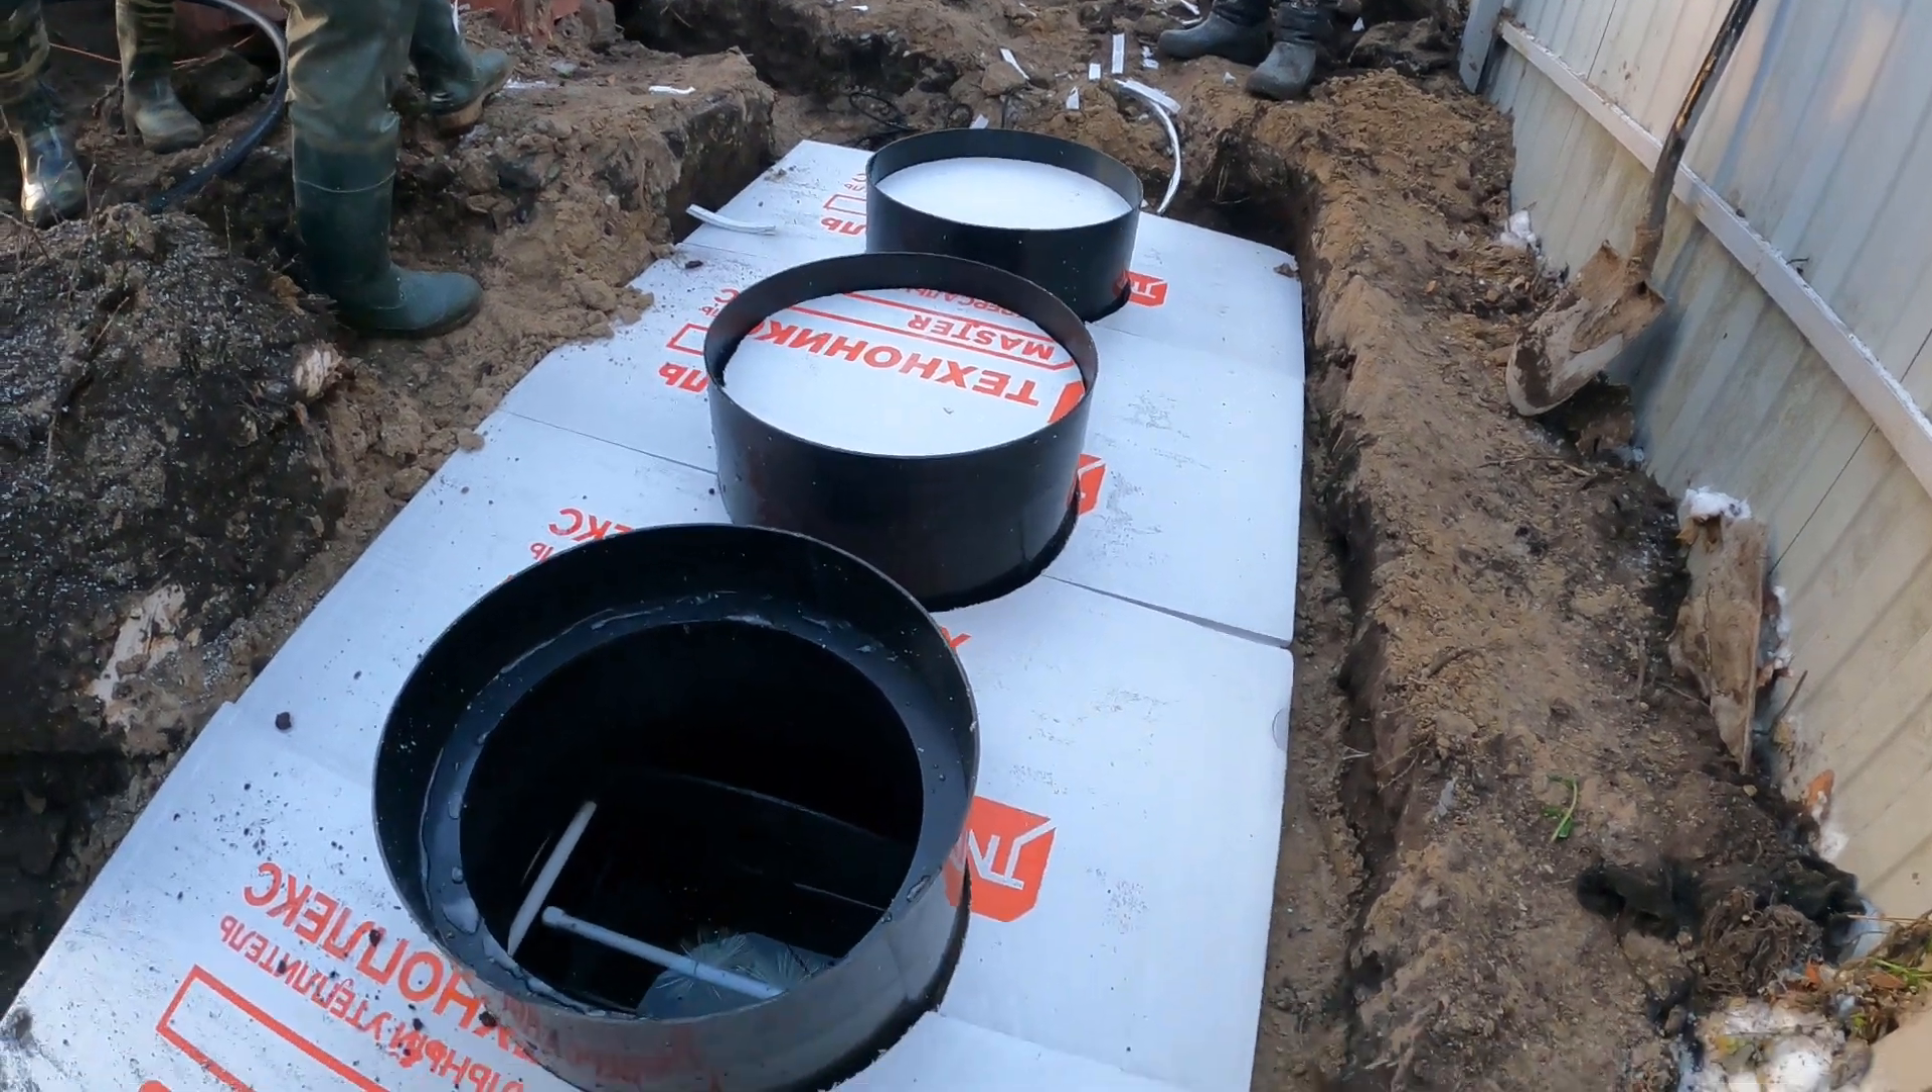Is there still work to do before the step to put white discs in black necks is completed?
Yes.